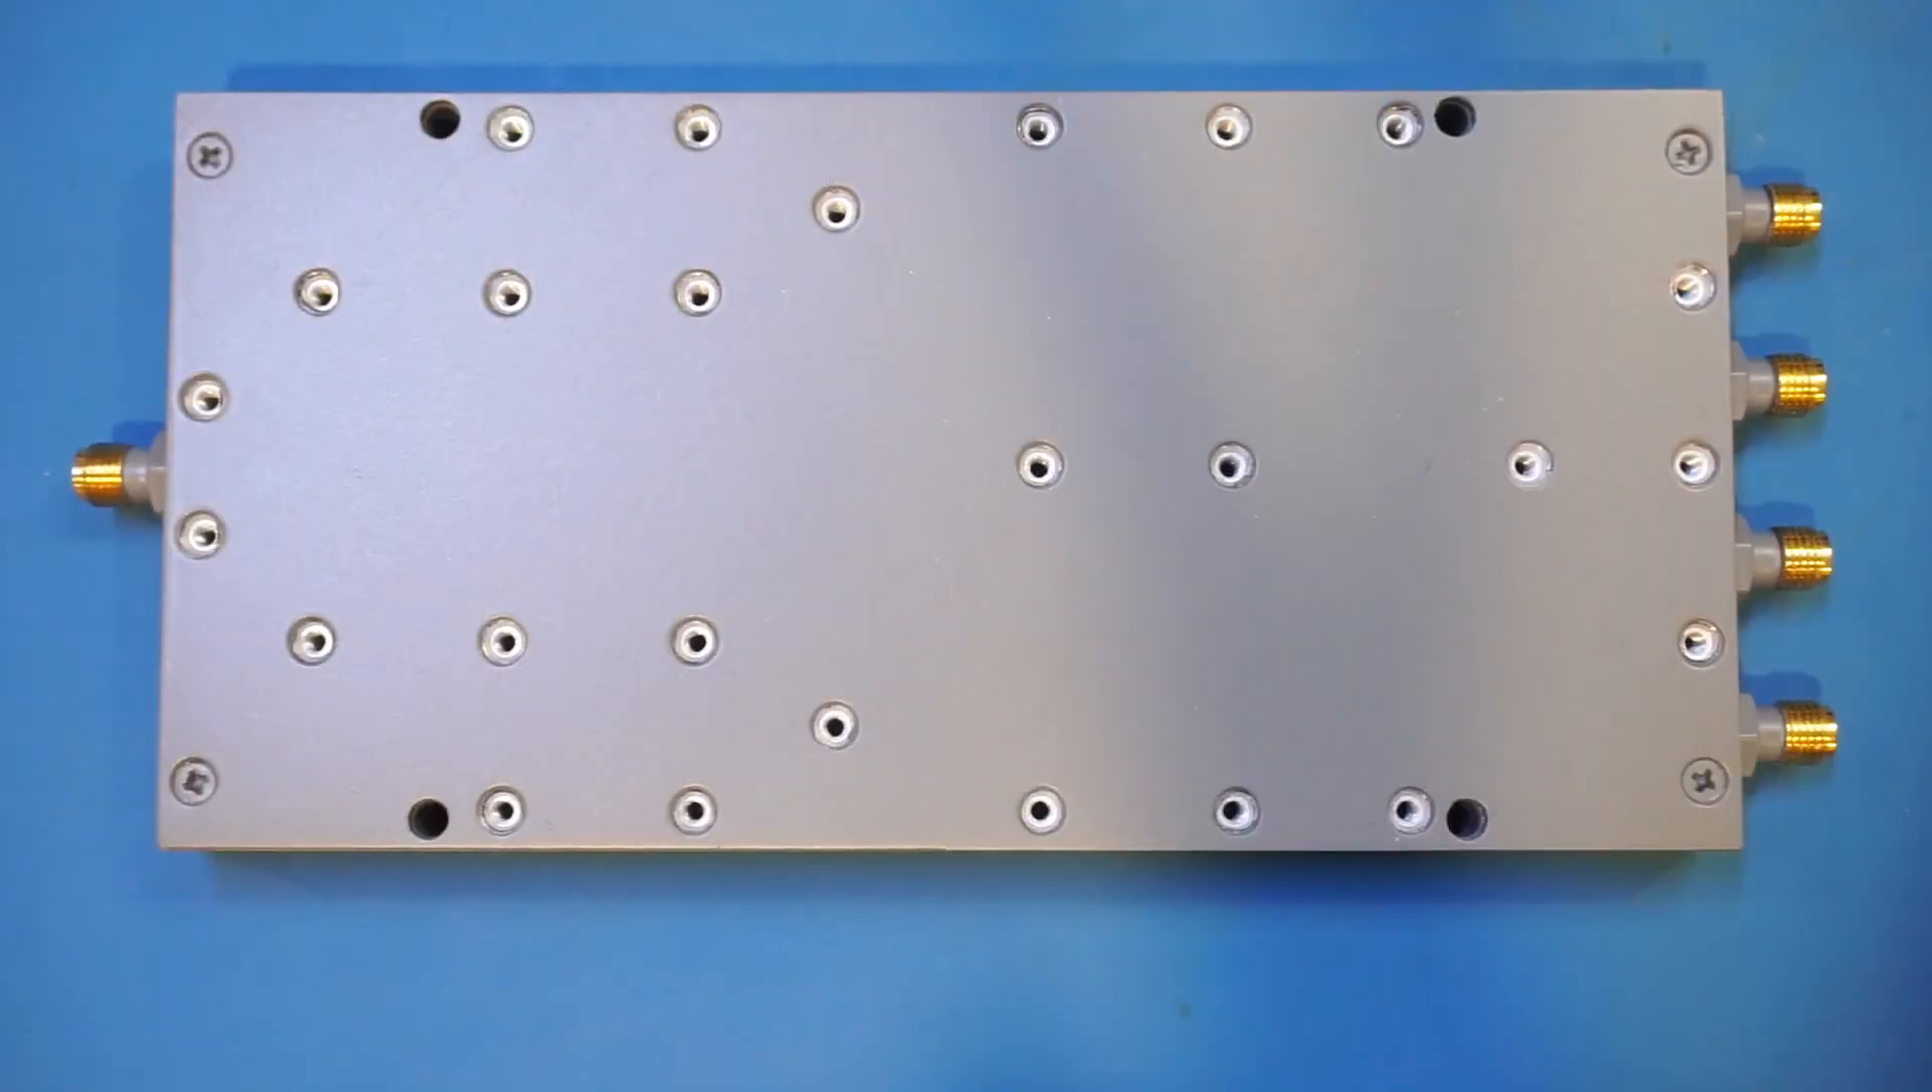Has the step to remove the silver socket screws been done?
No.